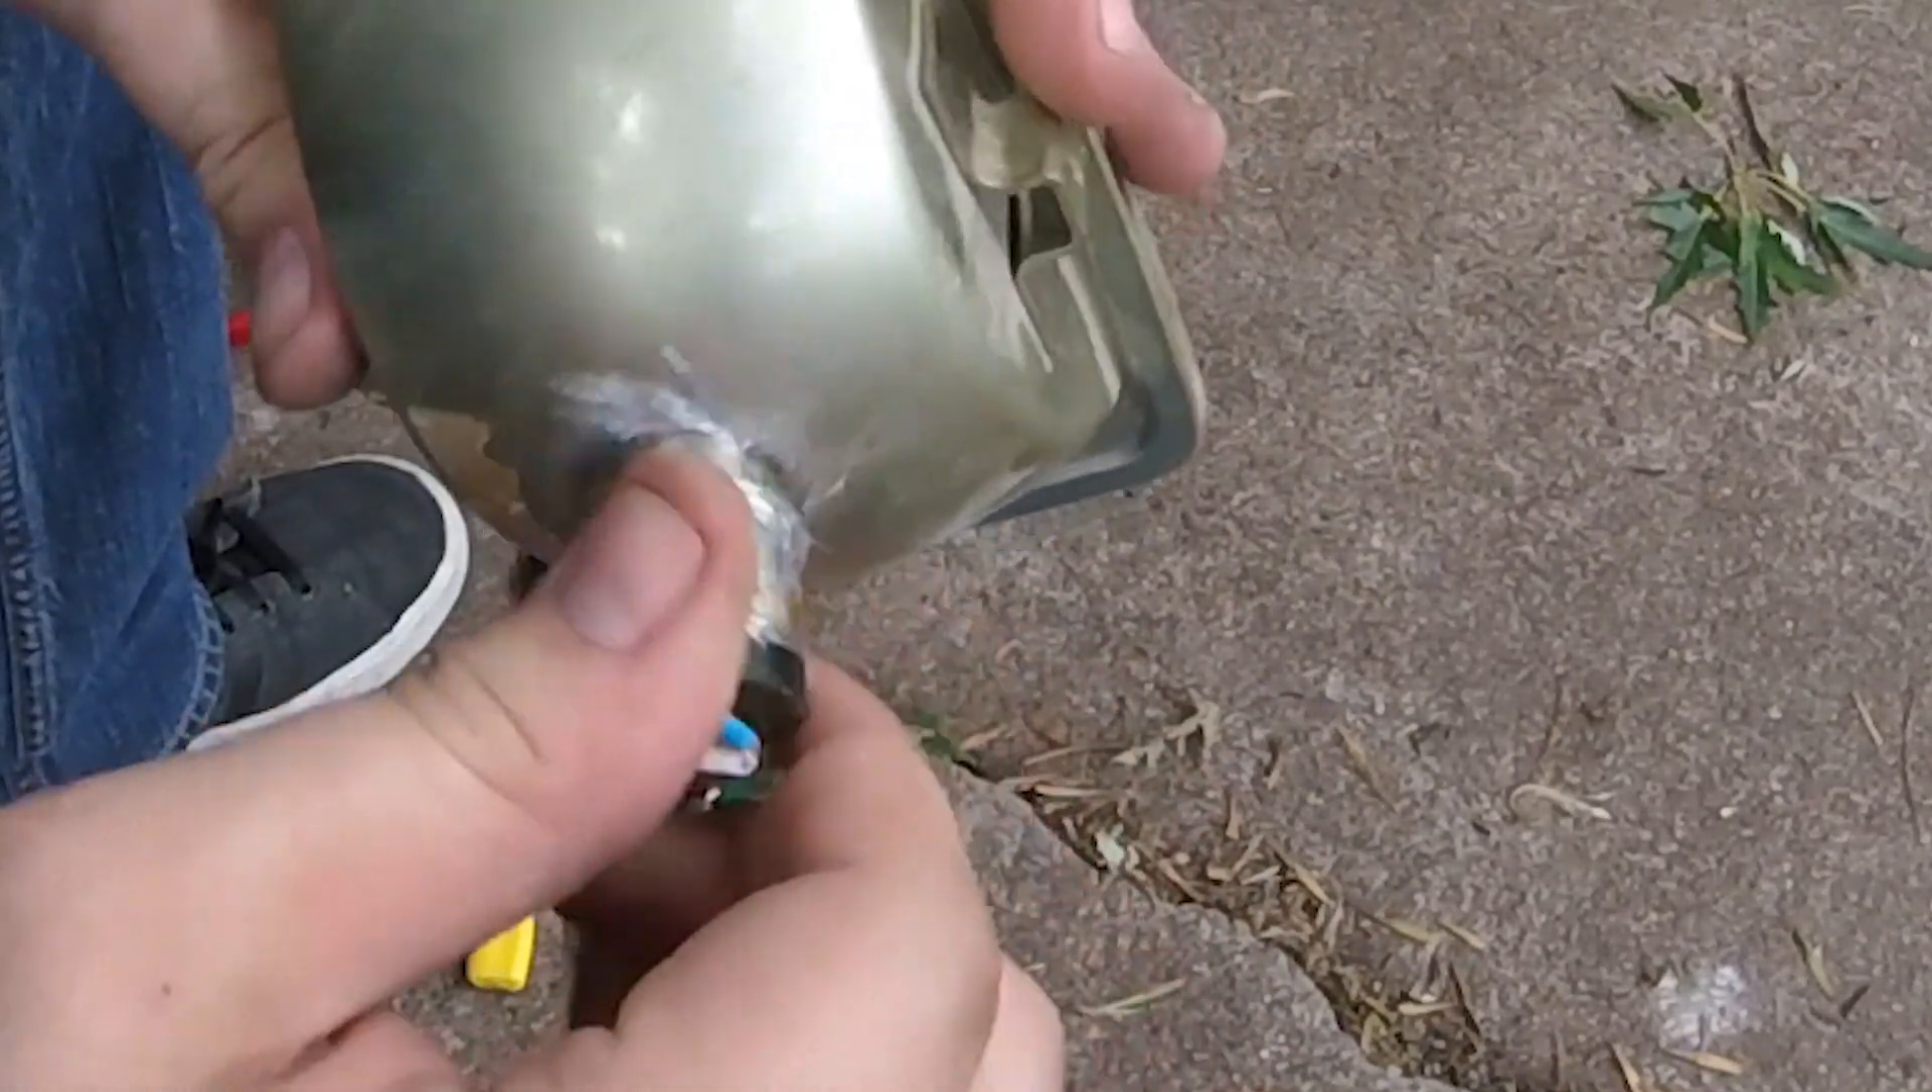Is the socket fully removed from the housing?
No.